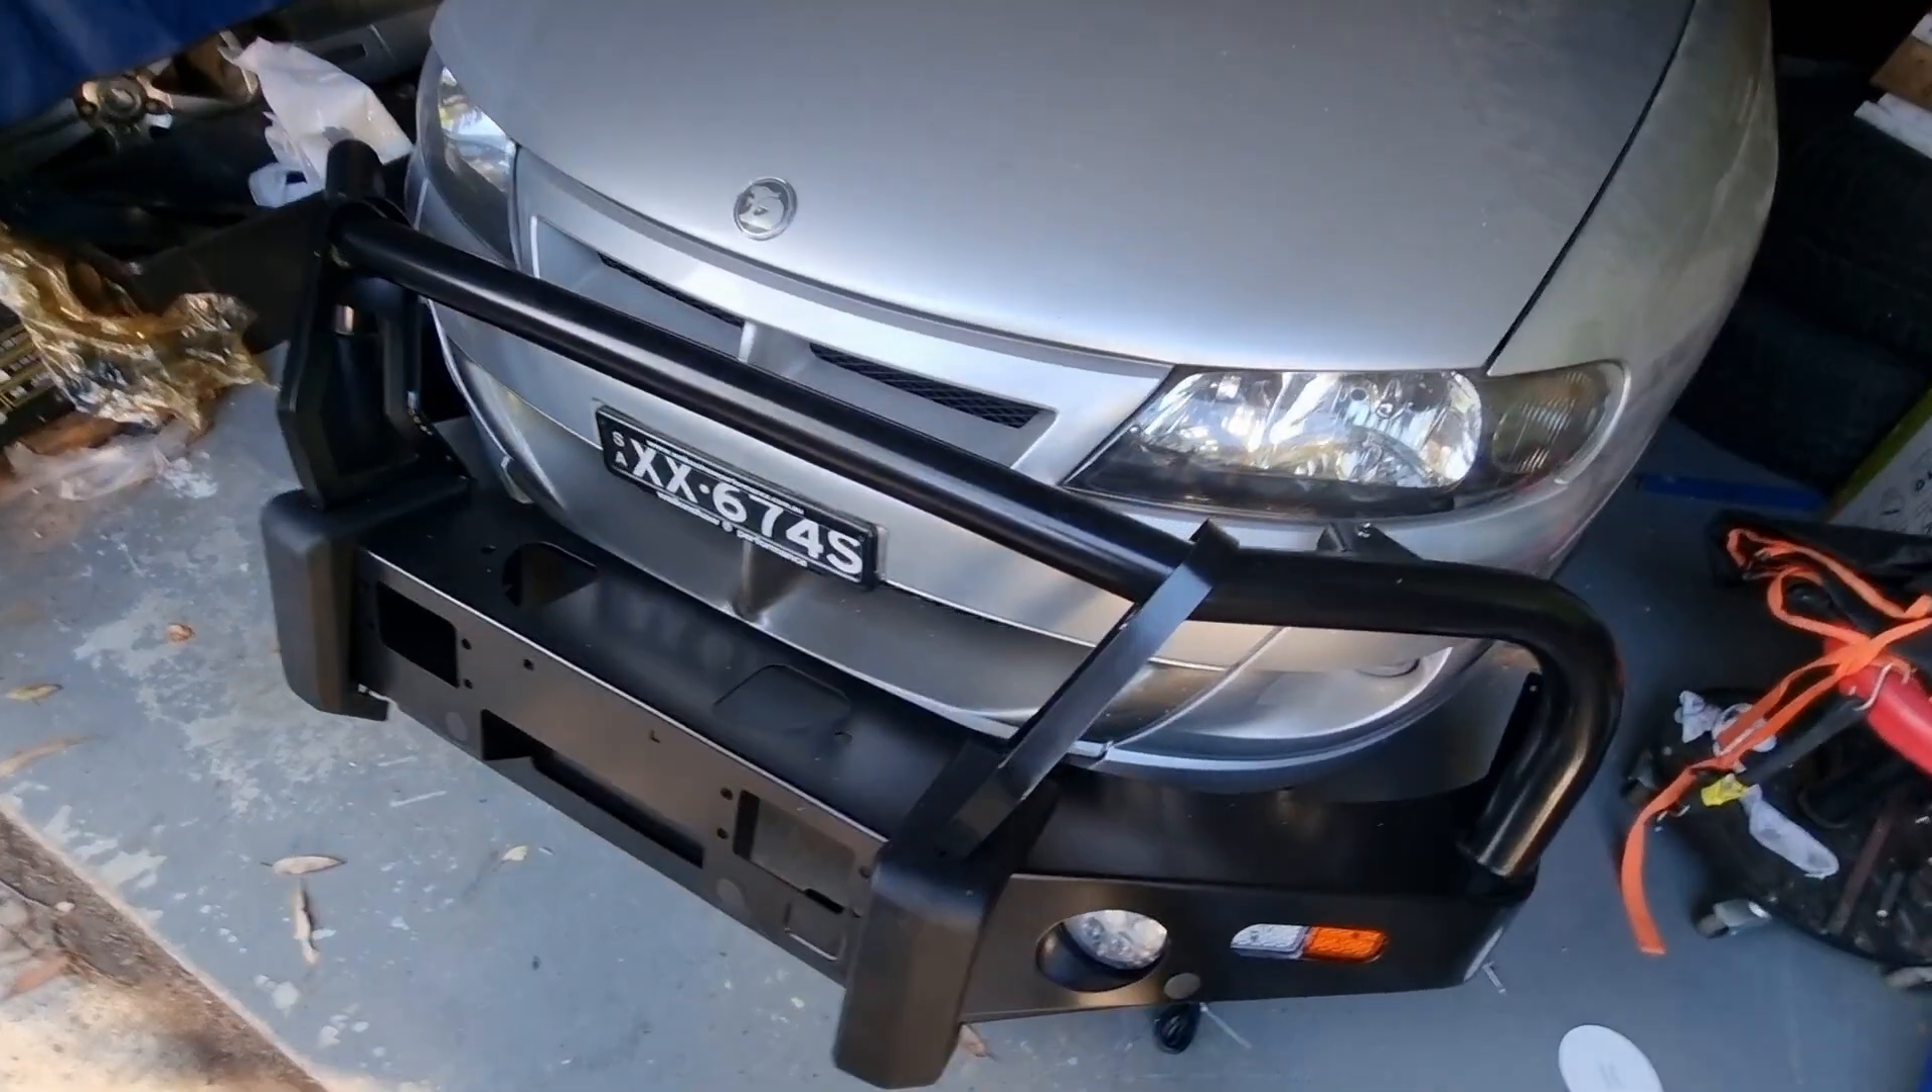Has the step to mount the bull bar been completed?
No.